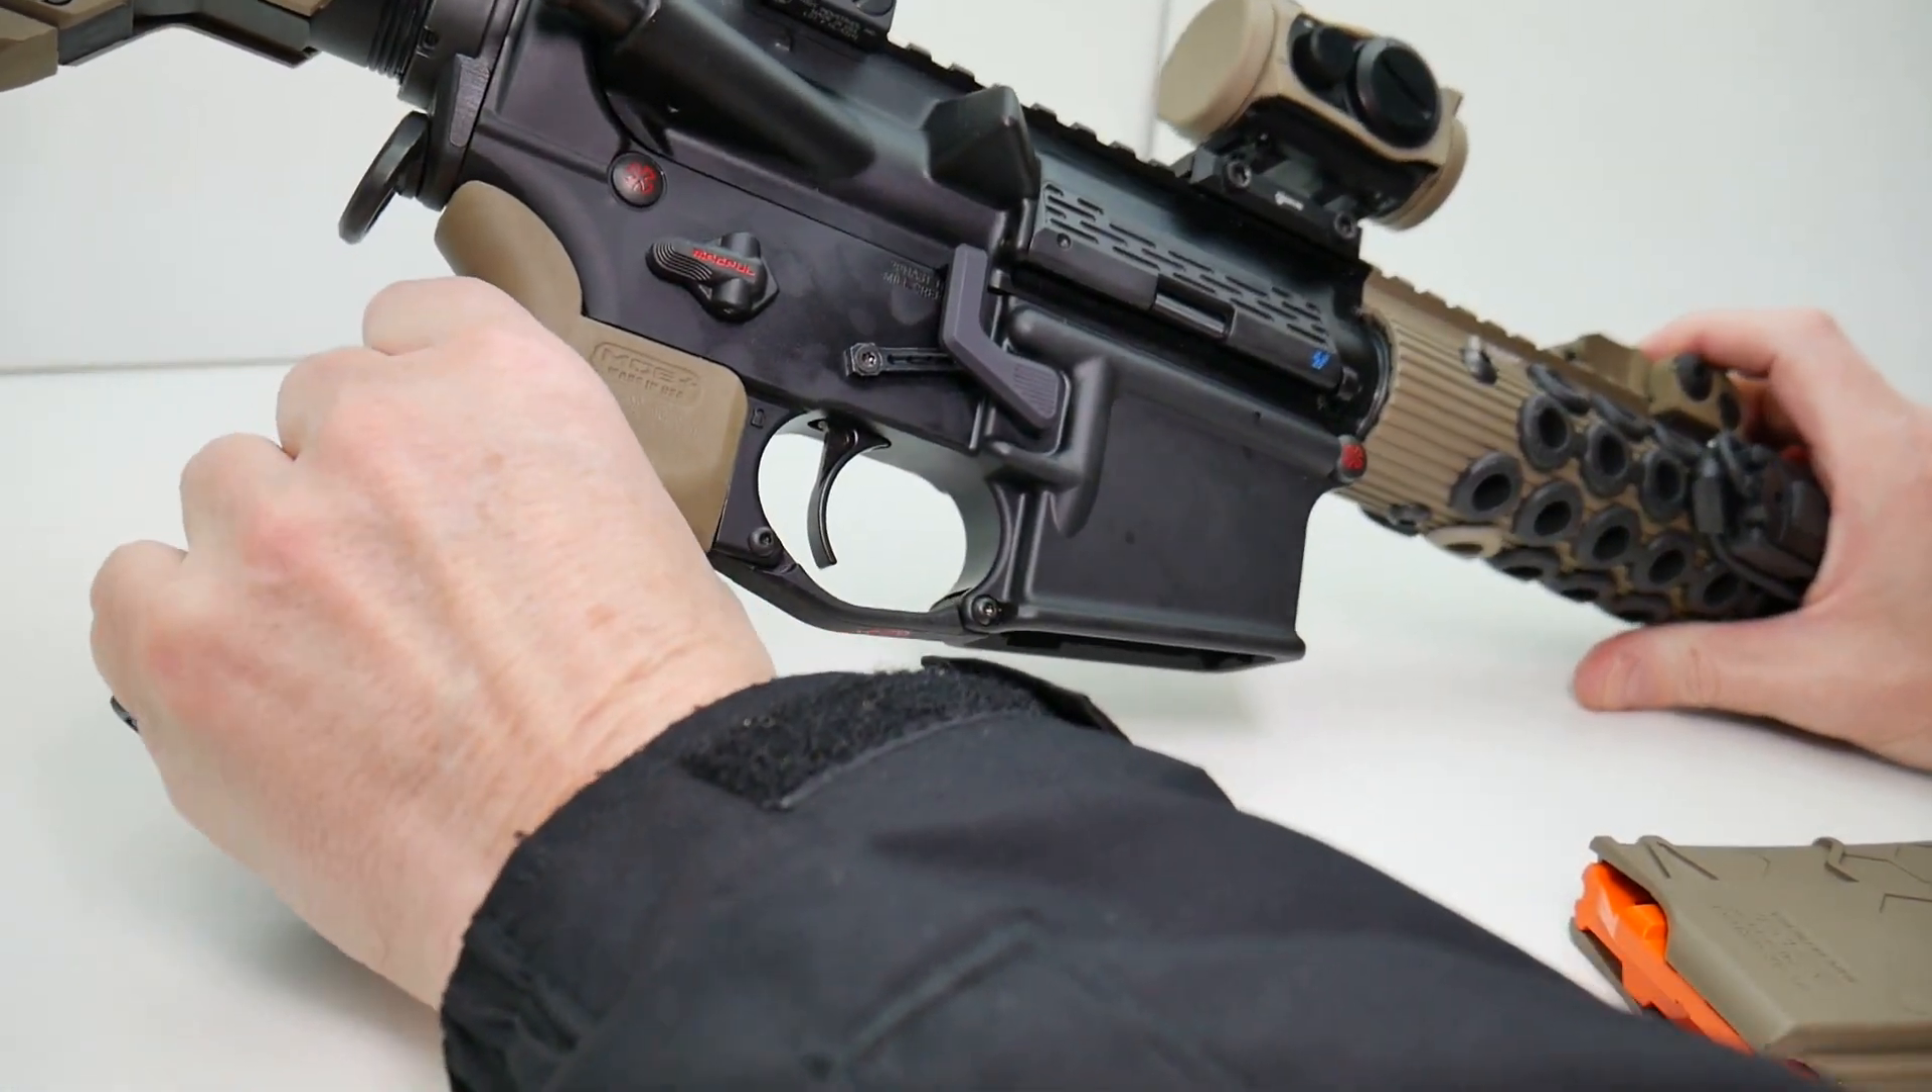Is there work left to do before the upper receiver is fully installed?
No.